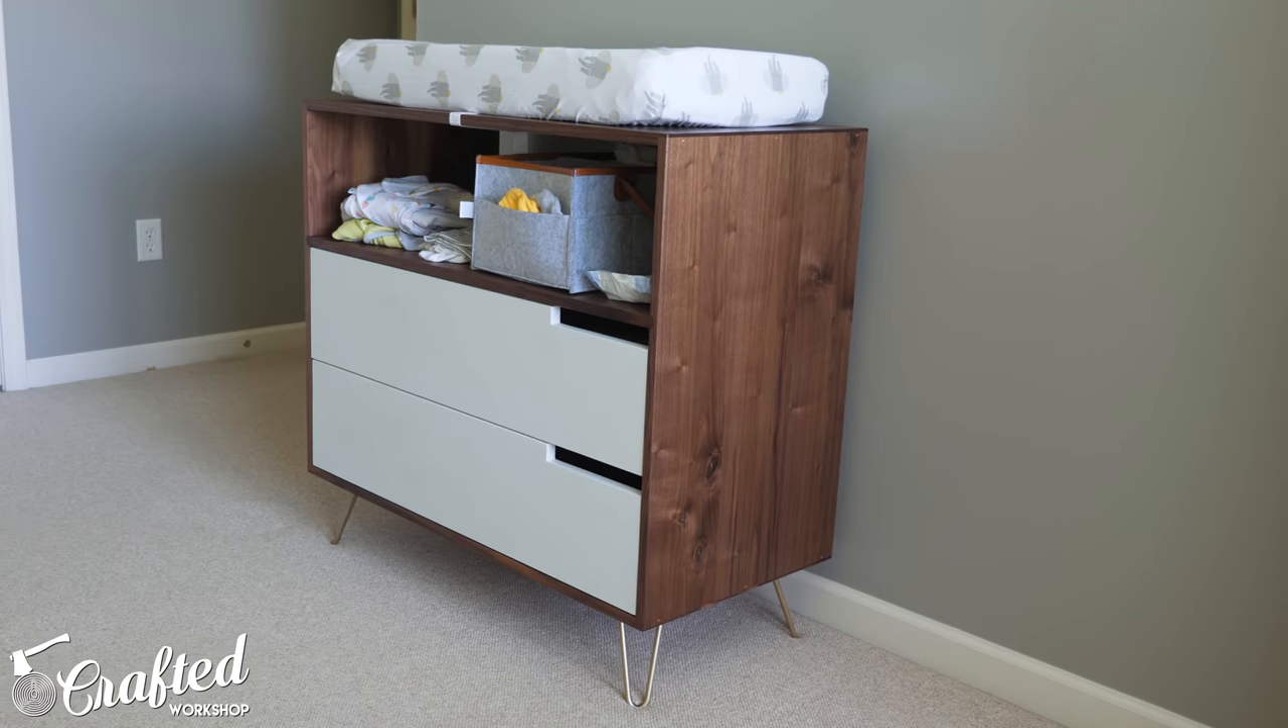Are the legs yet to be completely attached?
No.